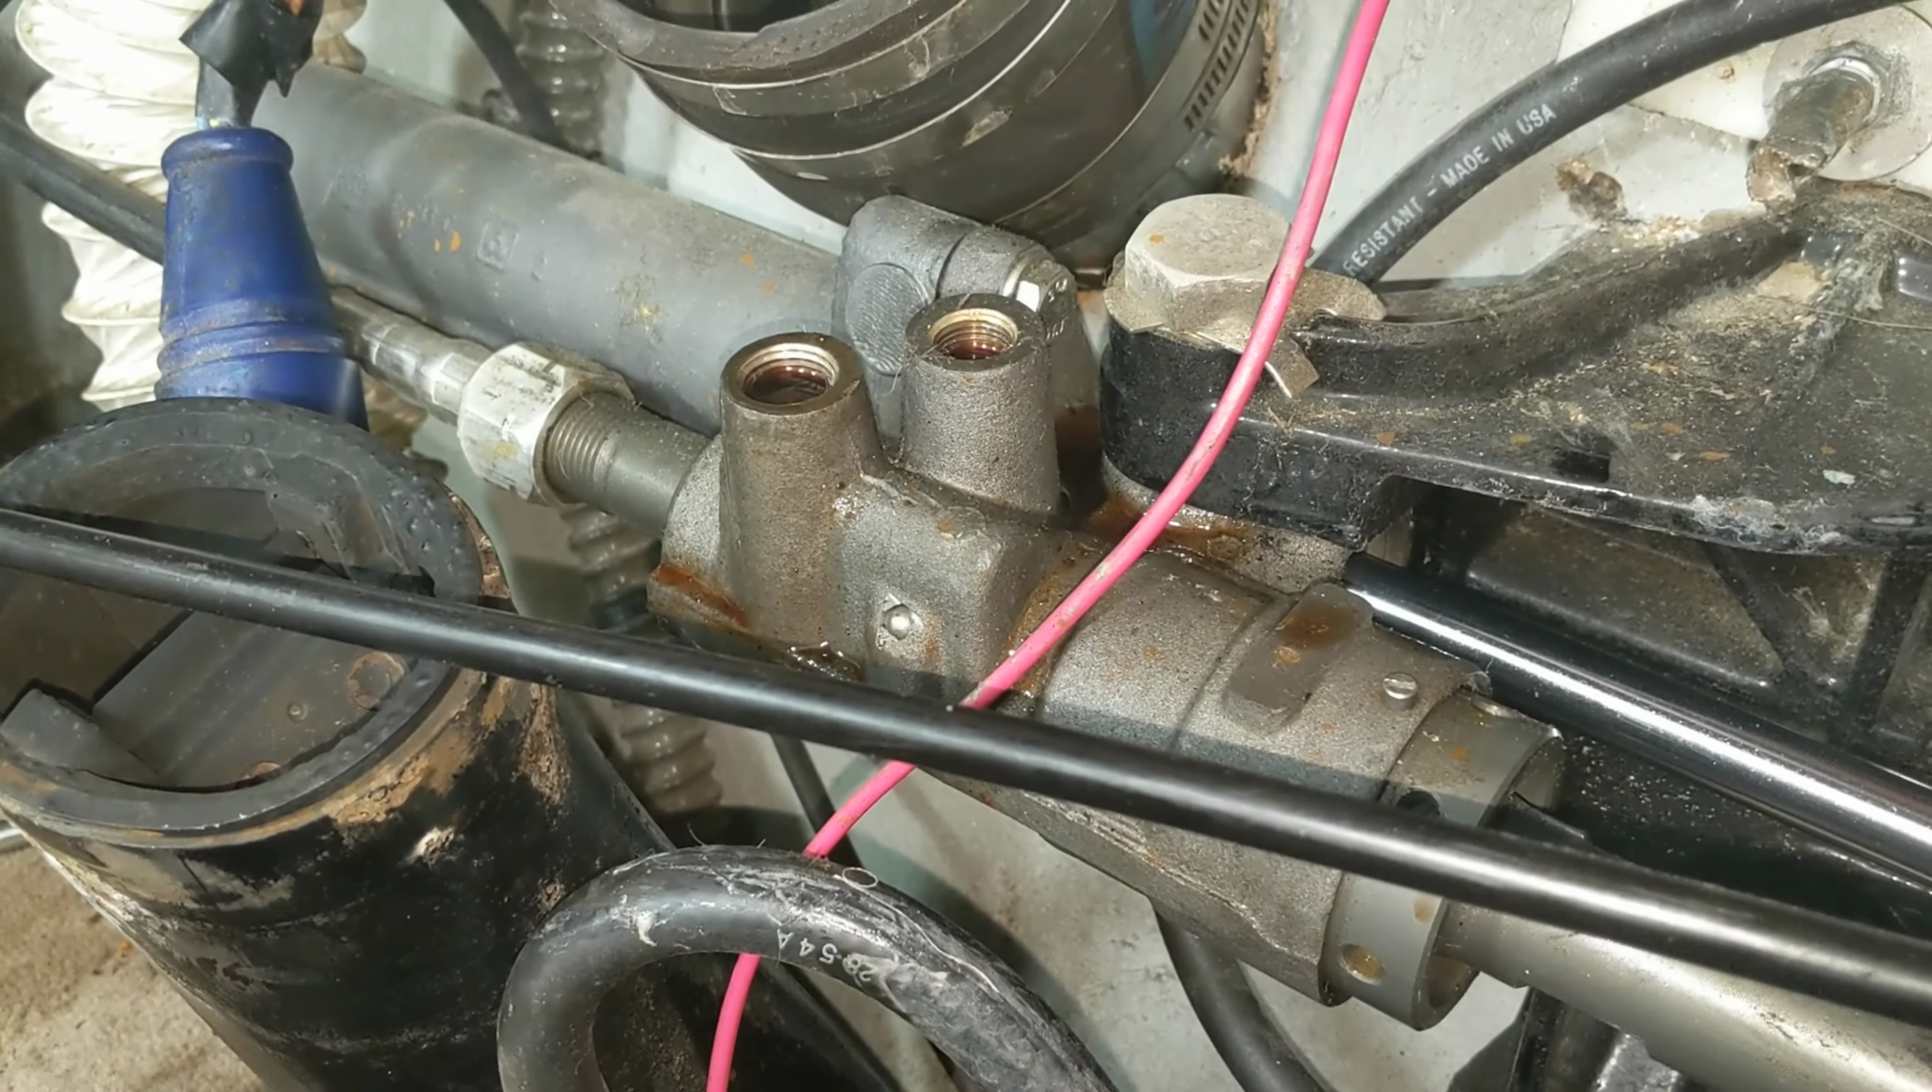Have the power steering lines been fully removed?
Yes.